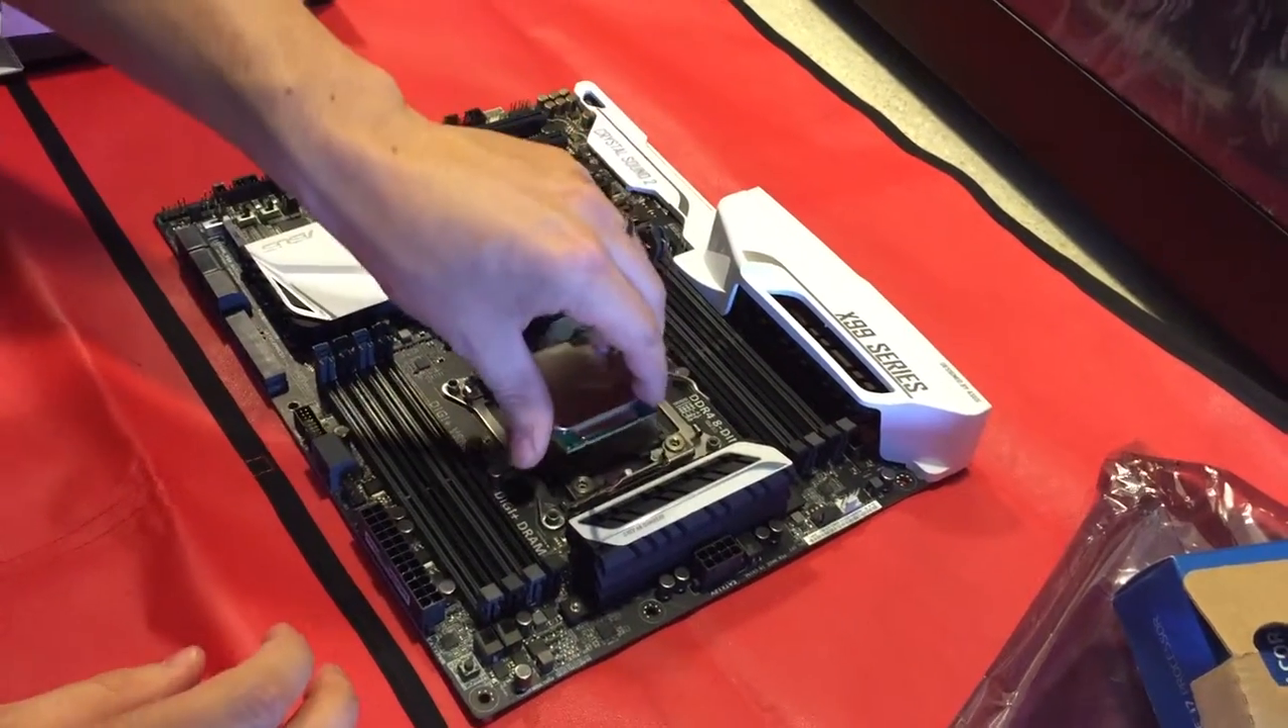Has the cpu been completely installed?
No.